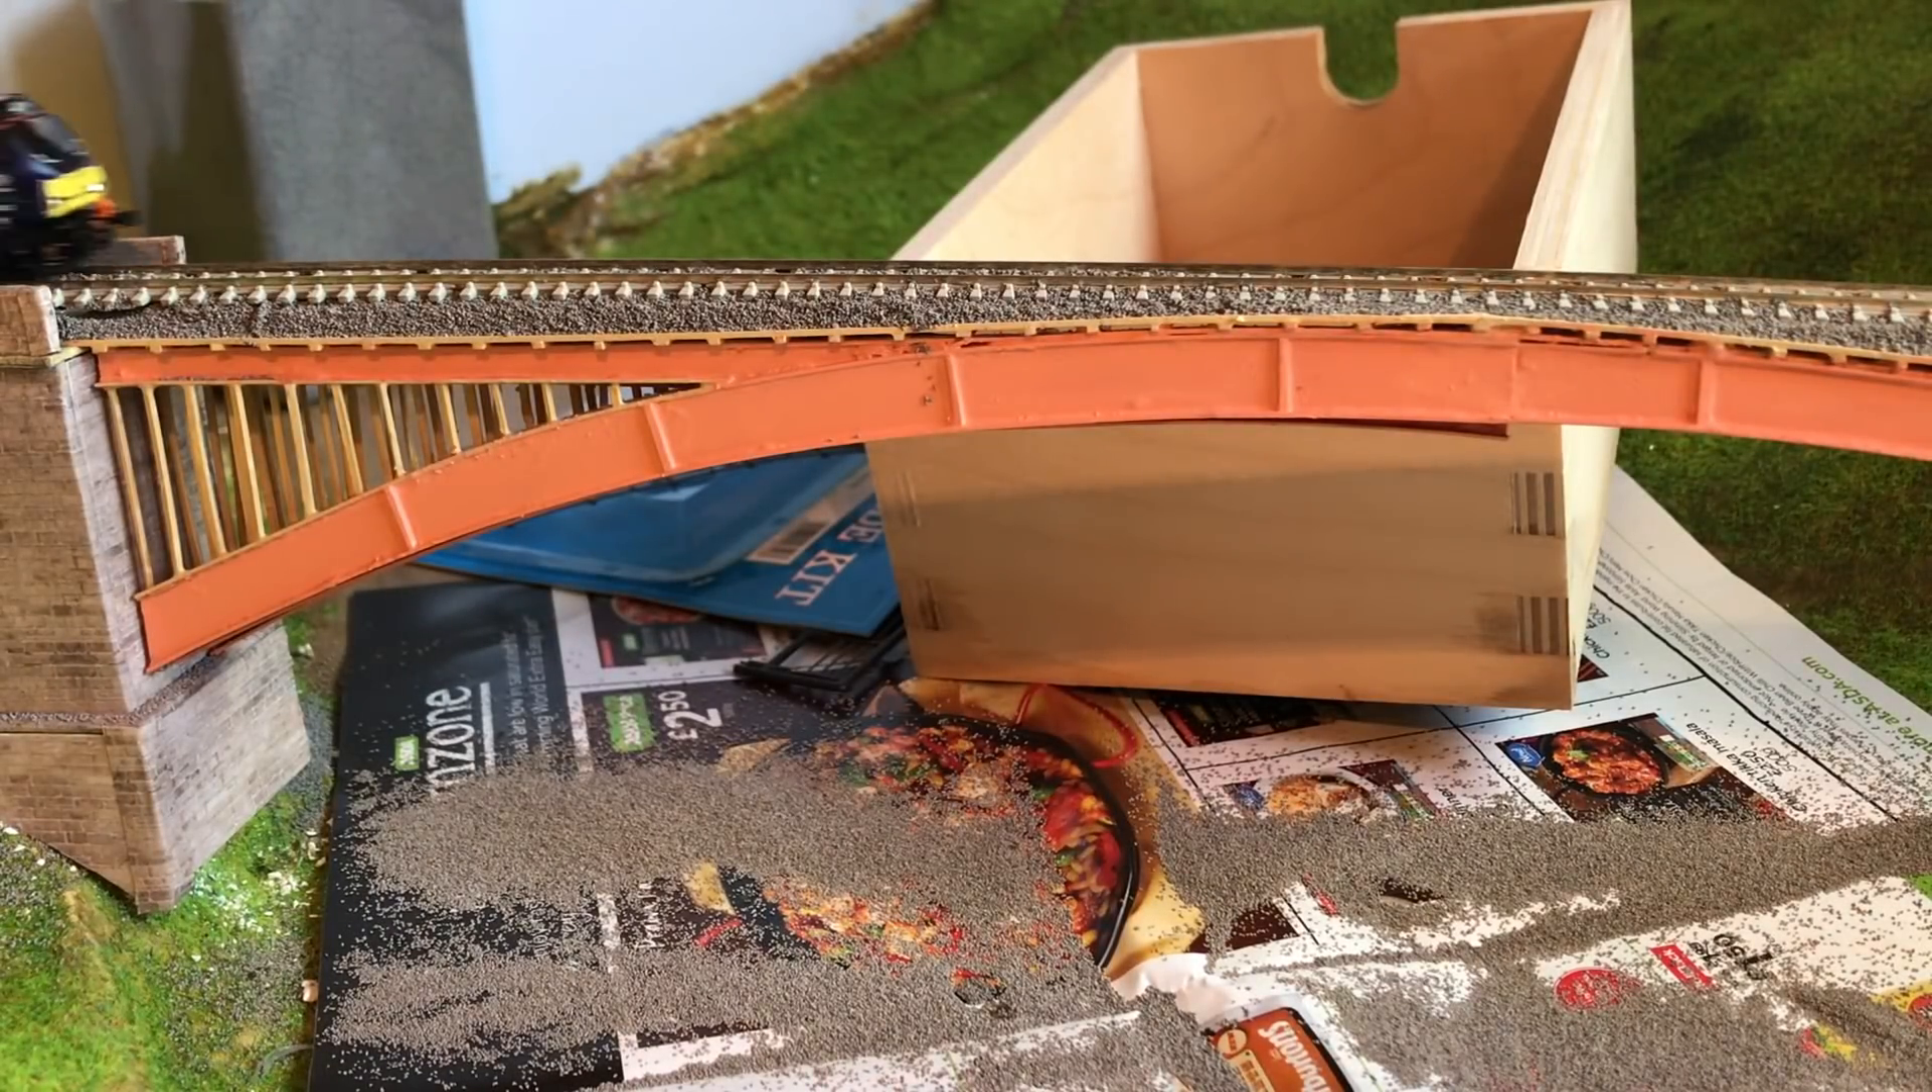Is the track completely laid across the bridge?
Yes.